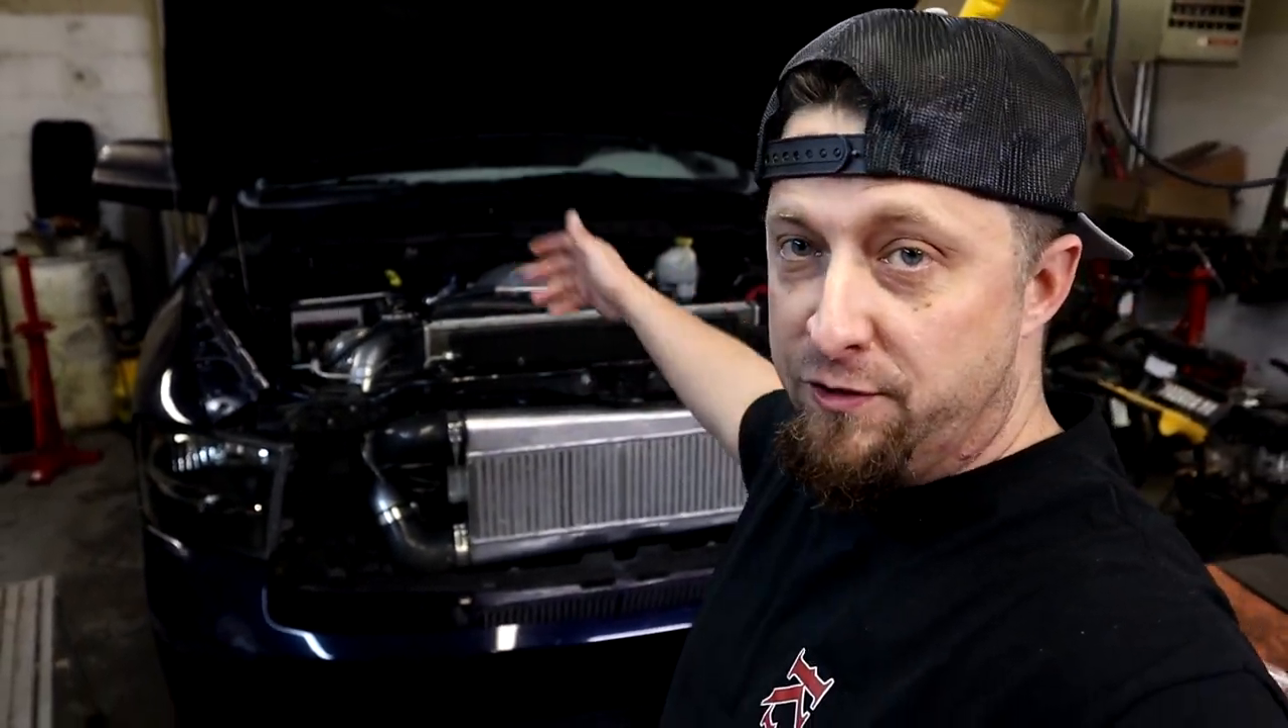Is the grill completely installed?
No.